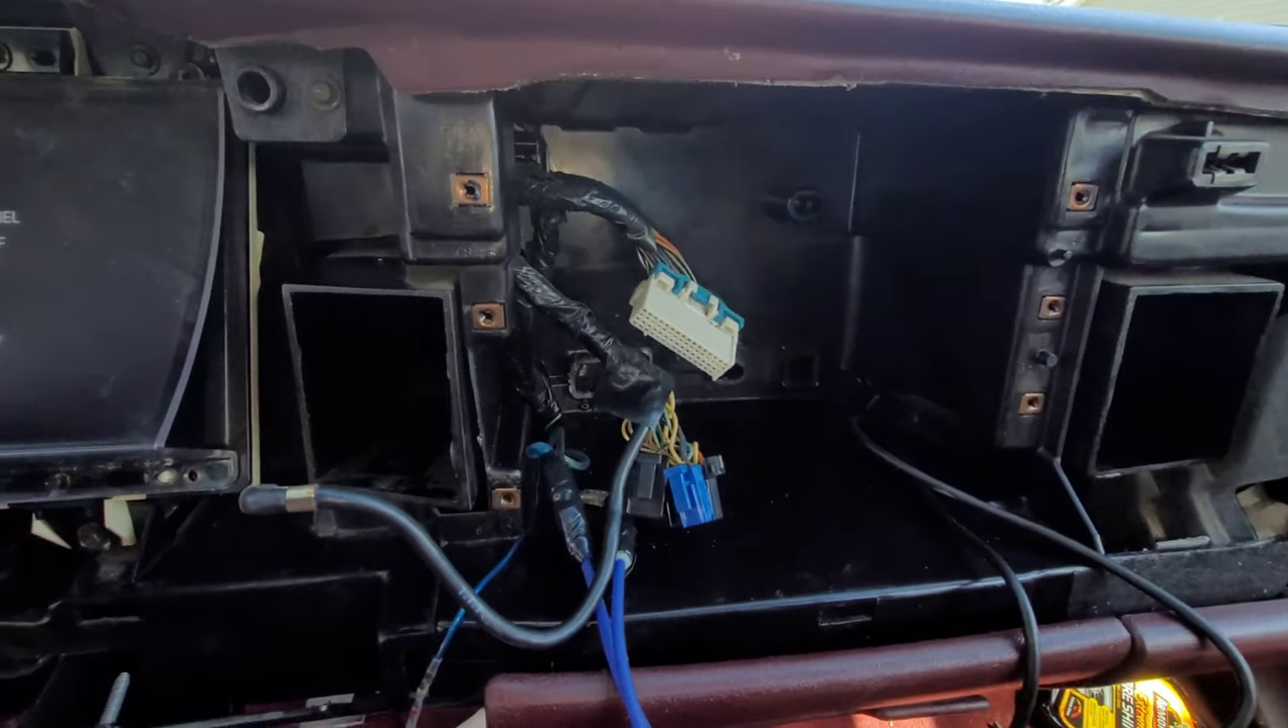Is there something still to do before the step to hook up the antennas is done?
Yes.